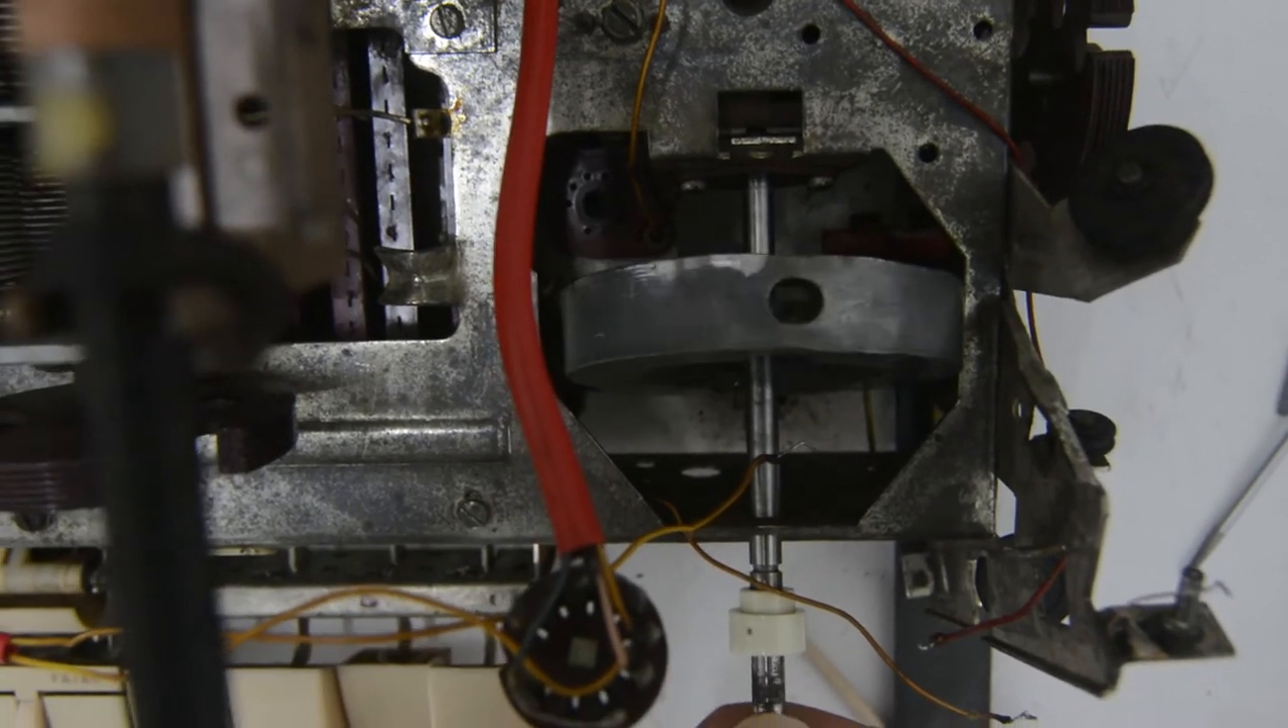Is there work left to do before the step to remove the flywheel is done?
Yes.